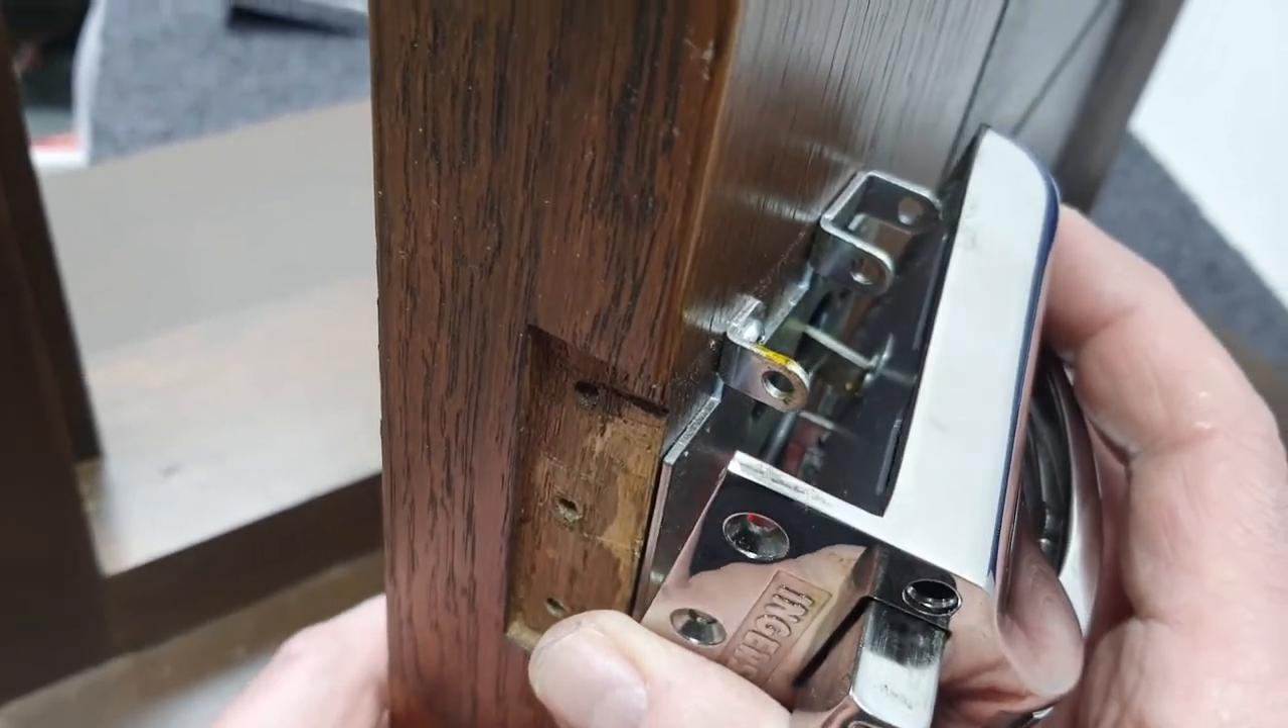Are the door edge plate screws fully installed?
No.